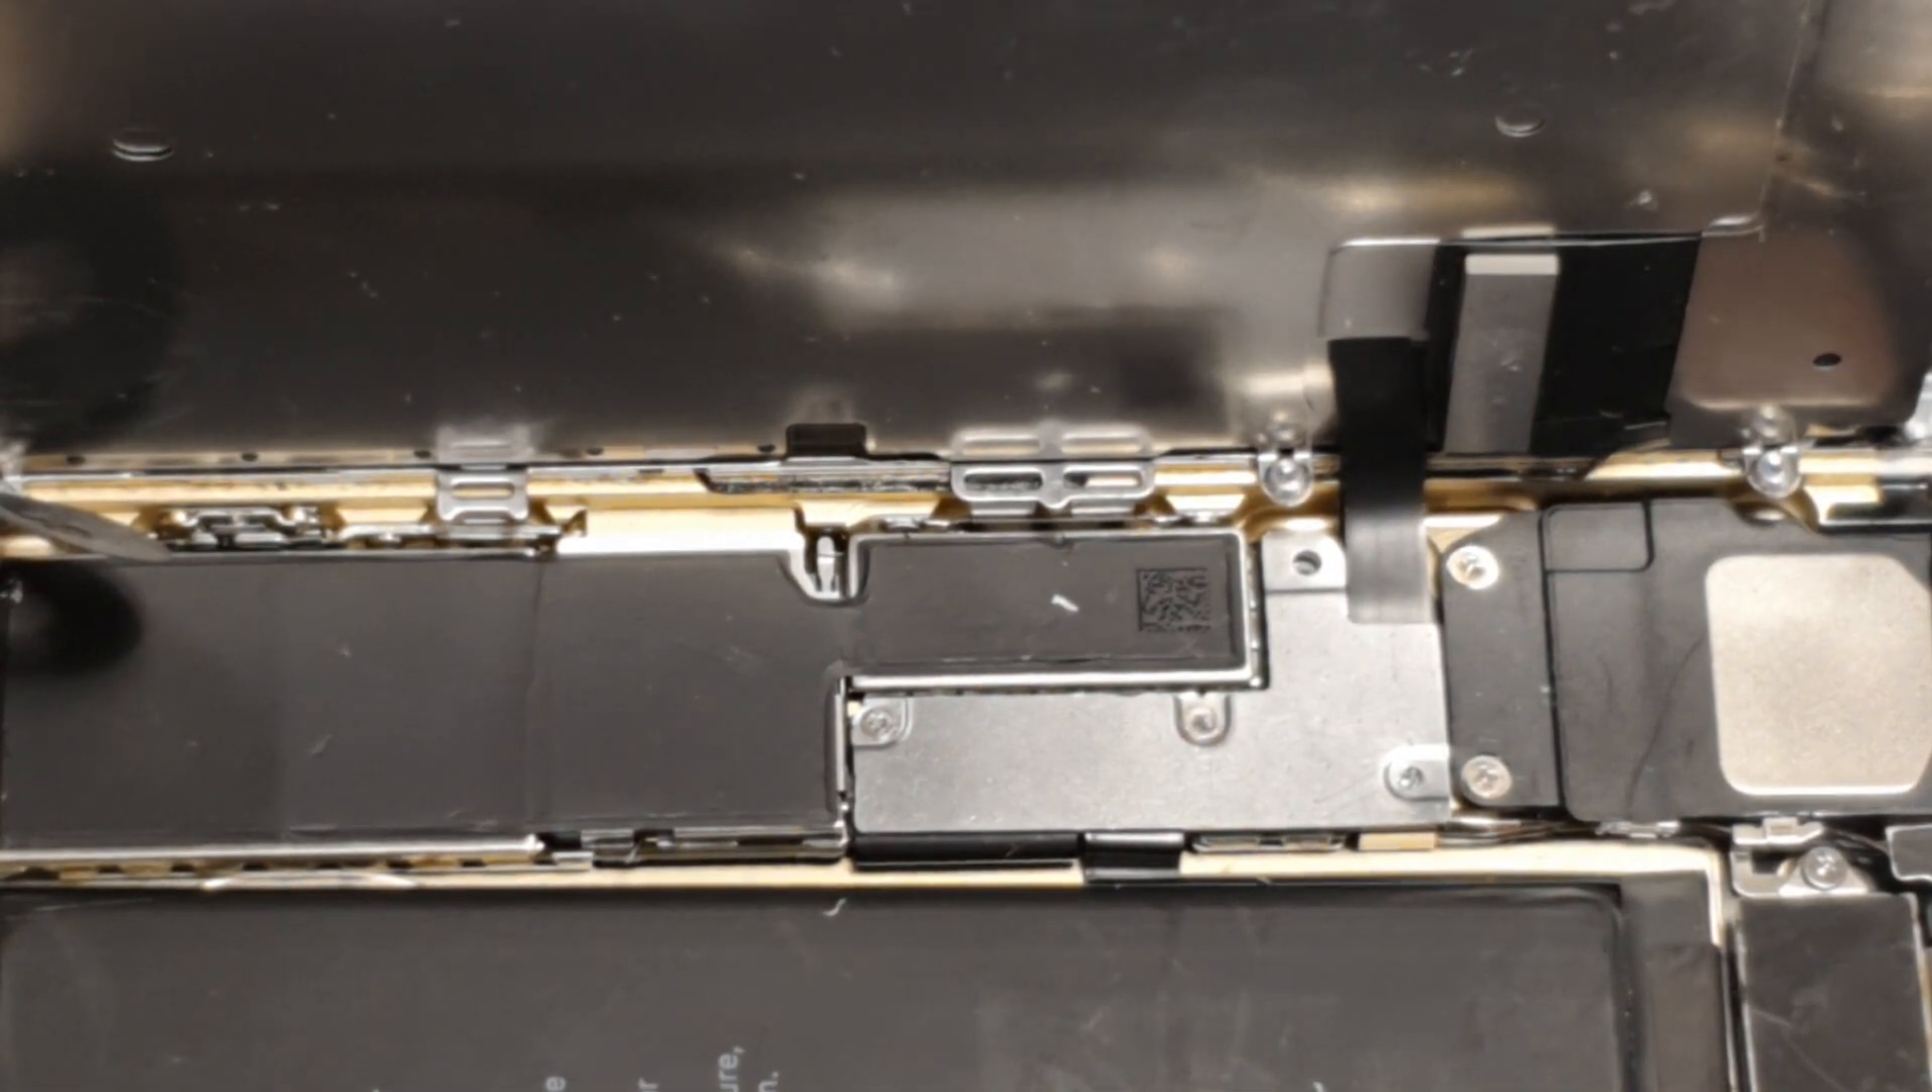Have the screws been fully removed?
No.